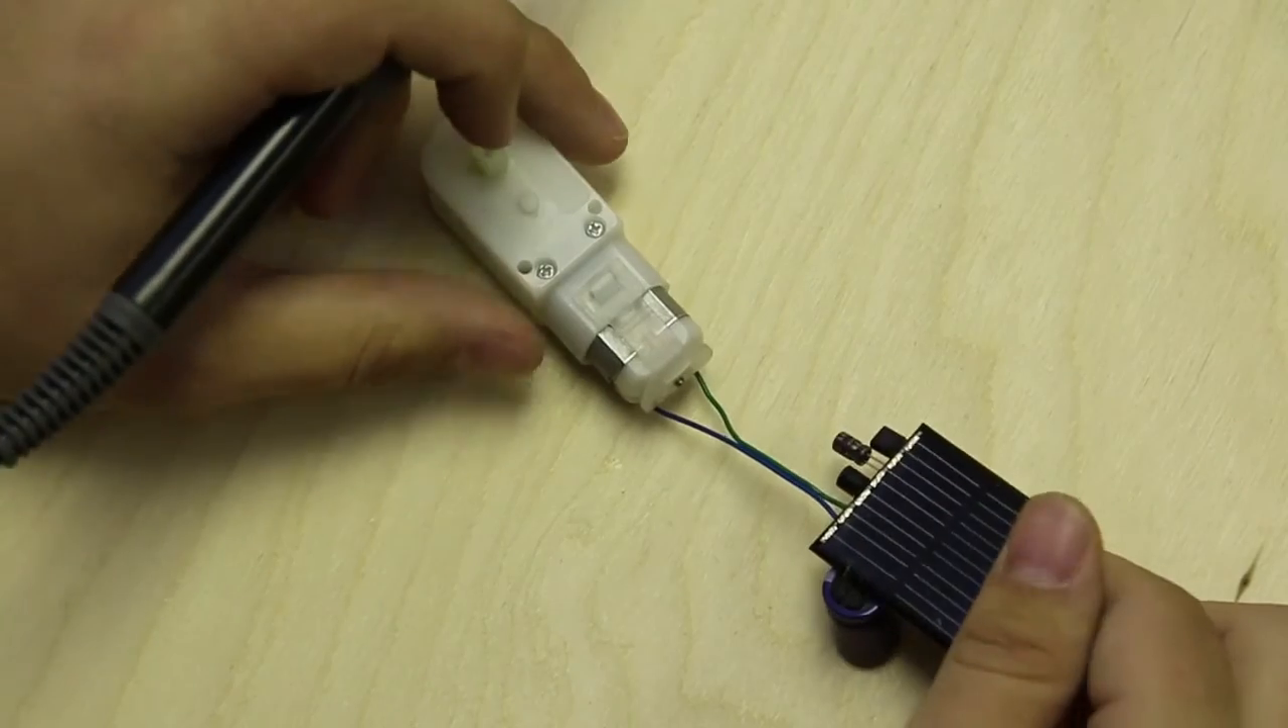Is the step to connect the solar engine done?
Yes.